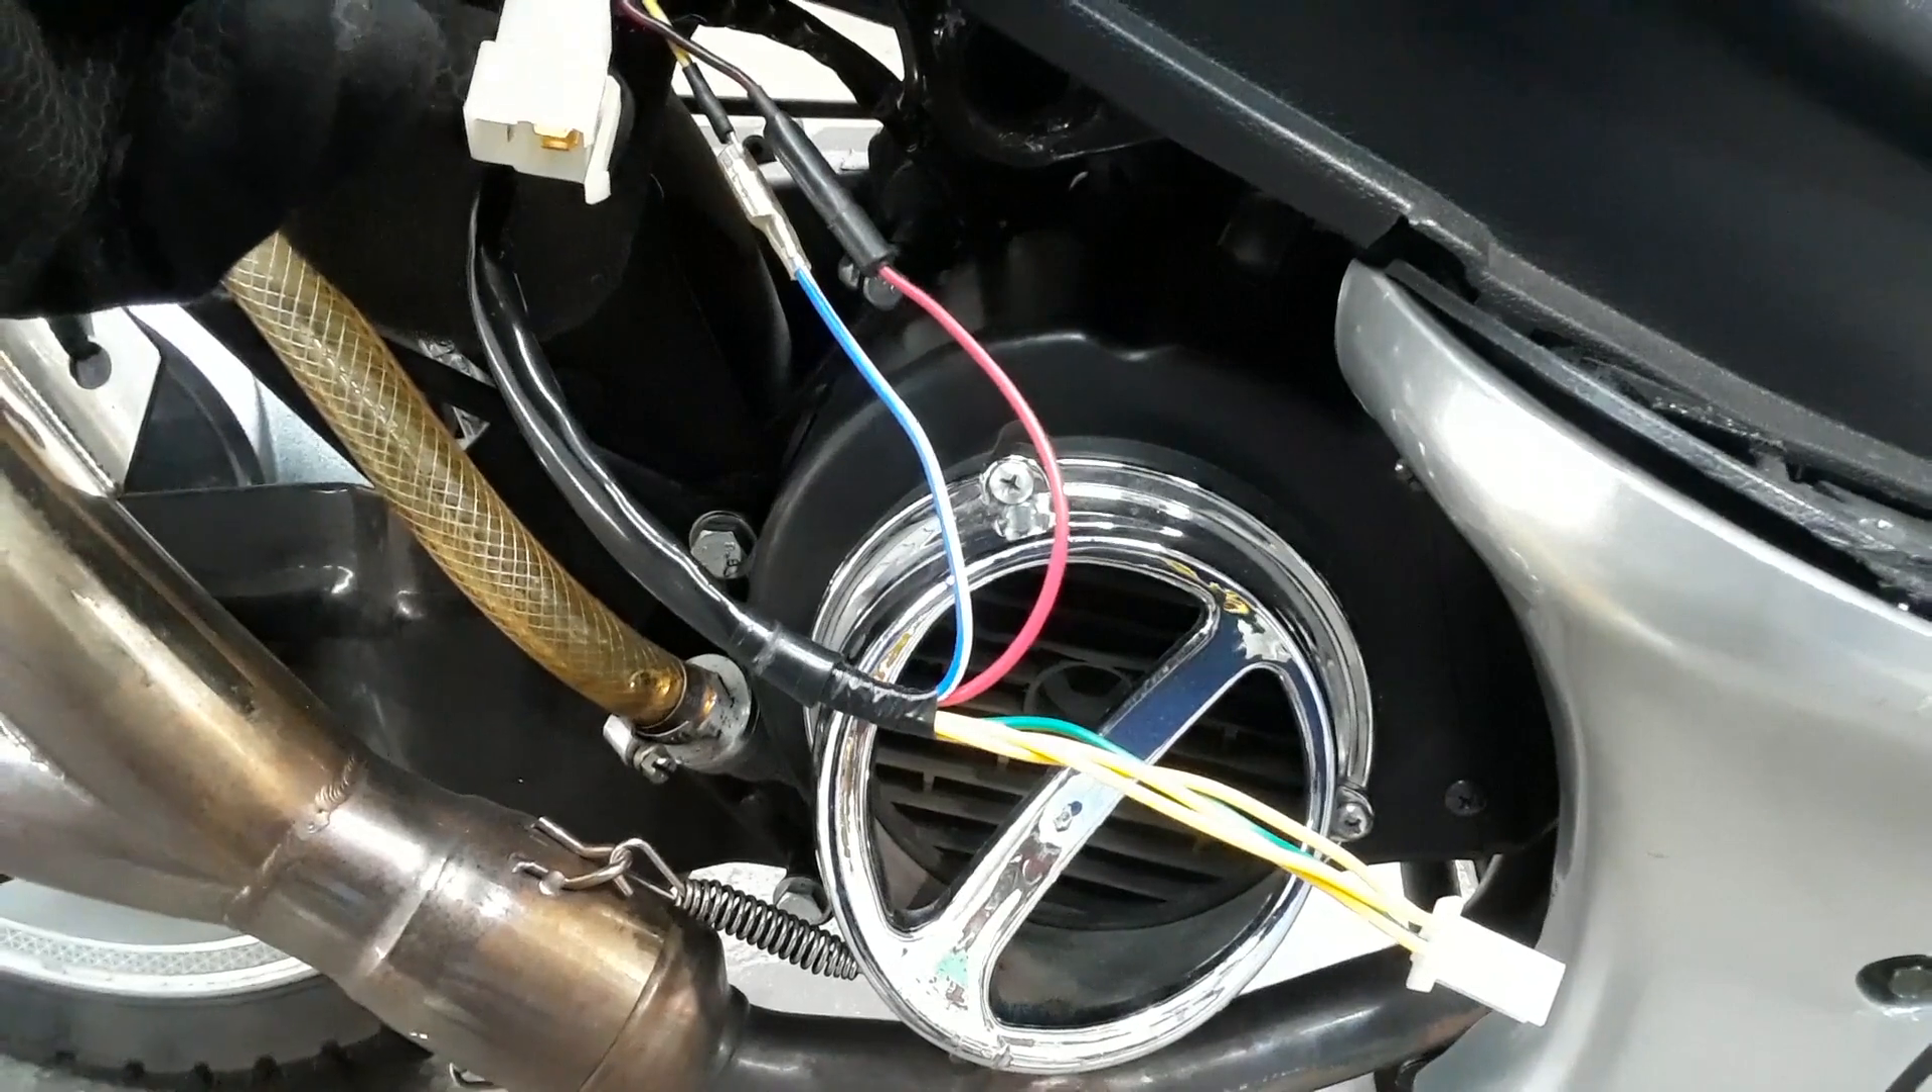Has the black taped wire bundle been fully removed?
No.